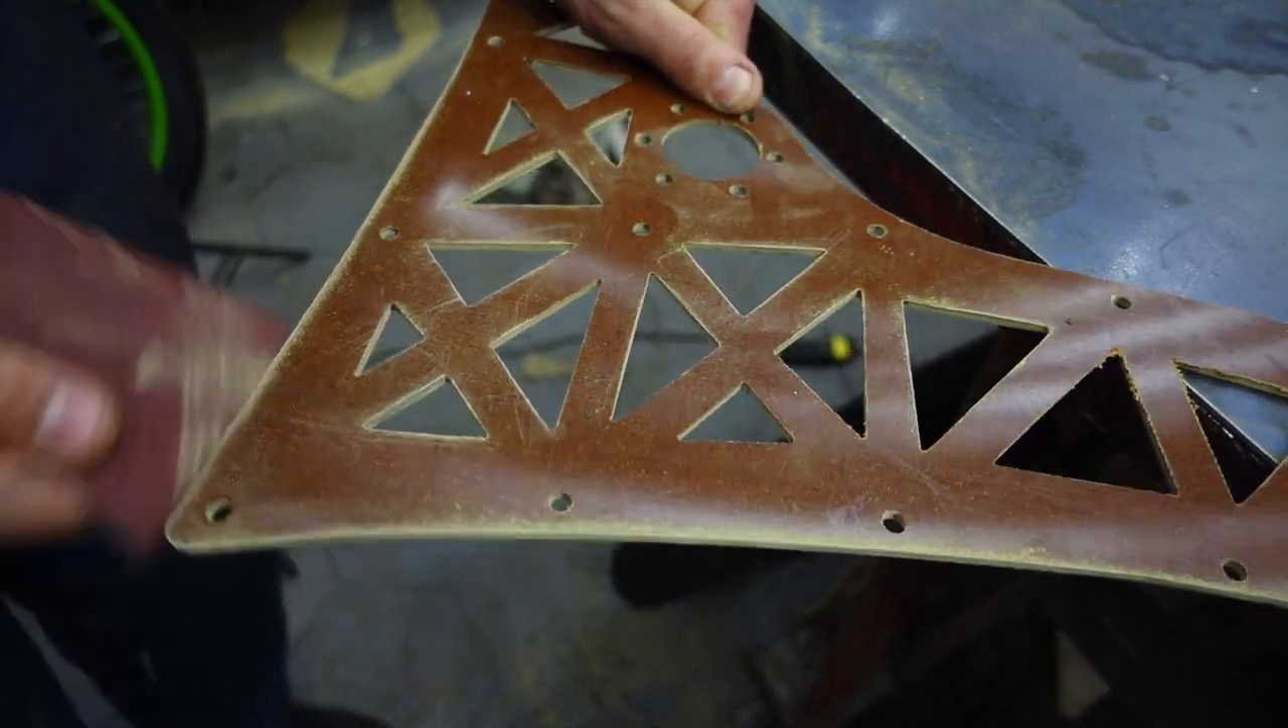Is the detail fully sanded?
No.